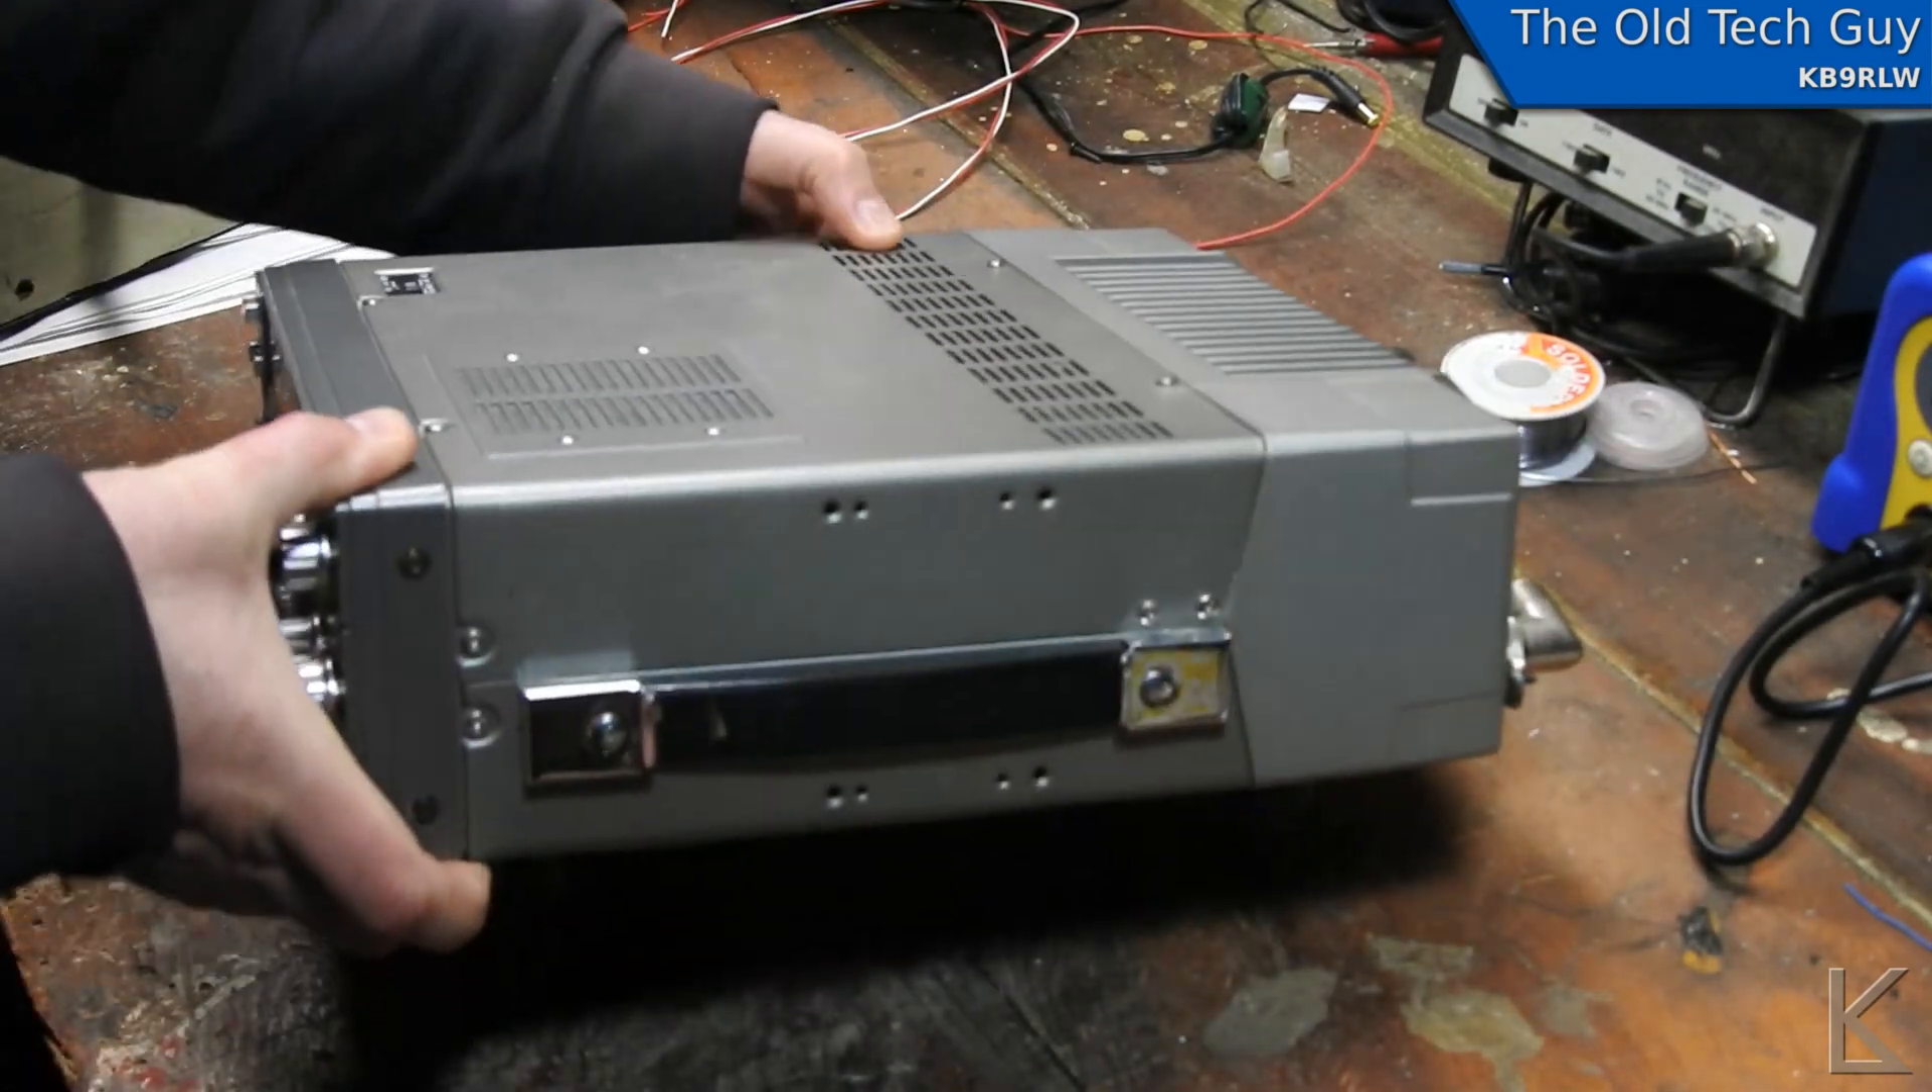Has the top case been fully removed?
No.